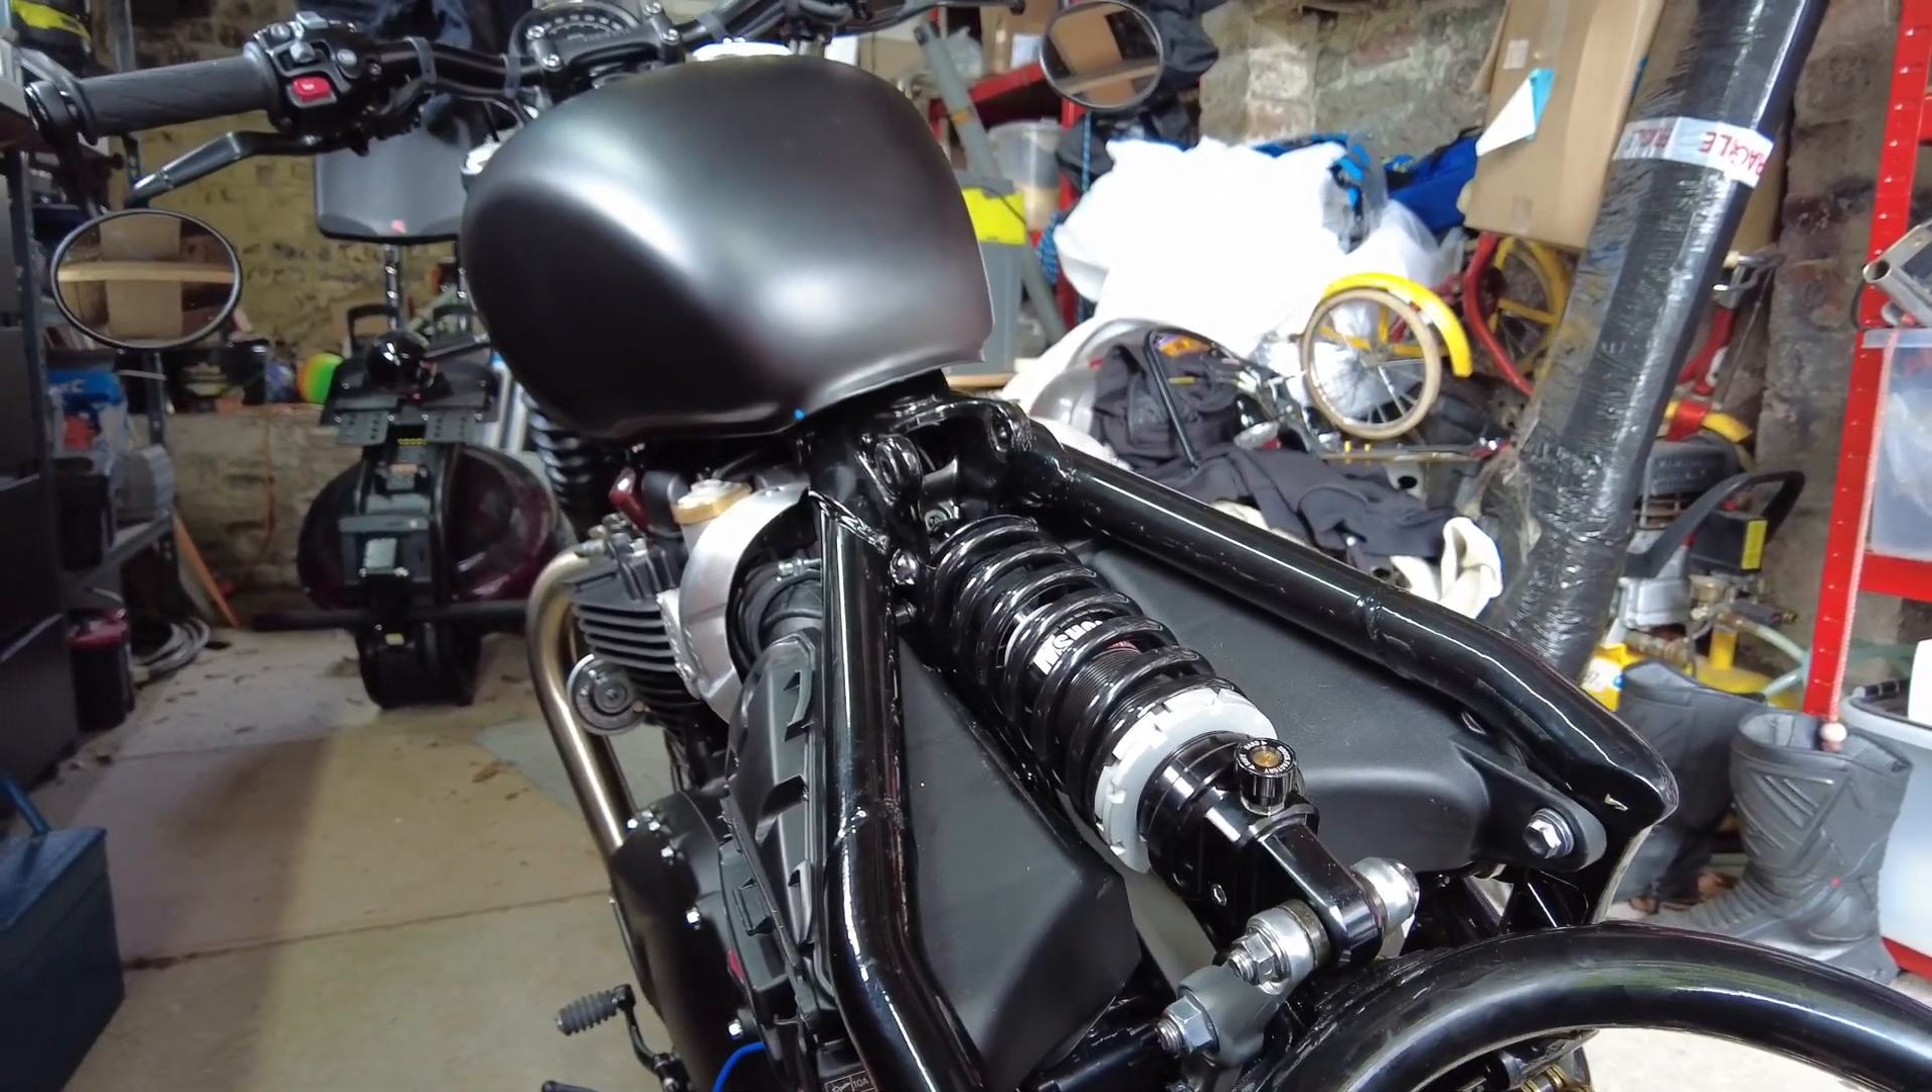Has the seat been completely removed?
Yes.